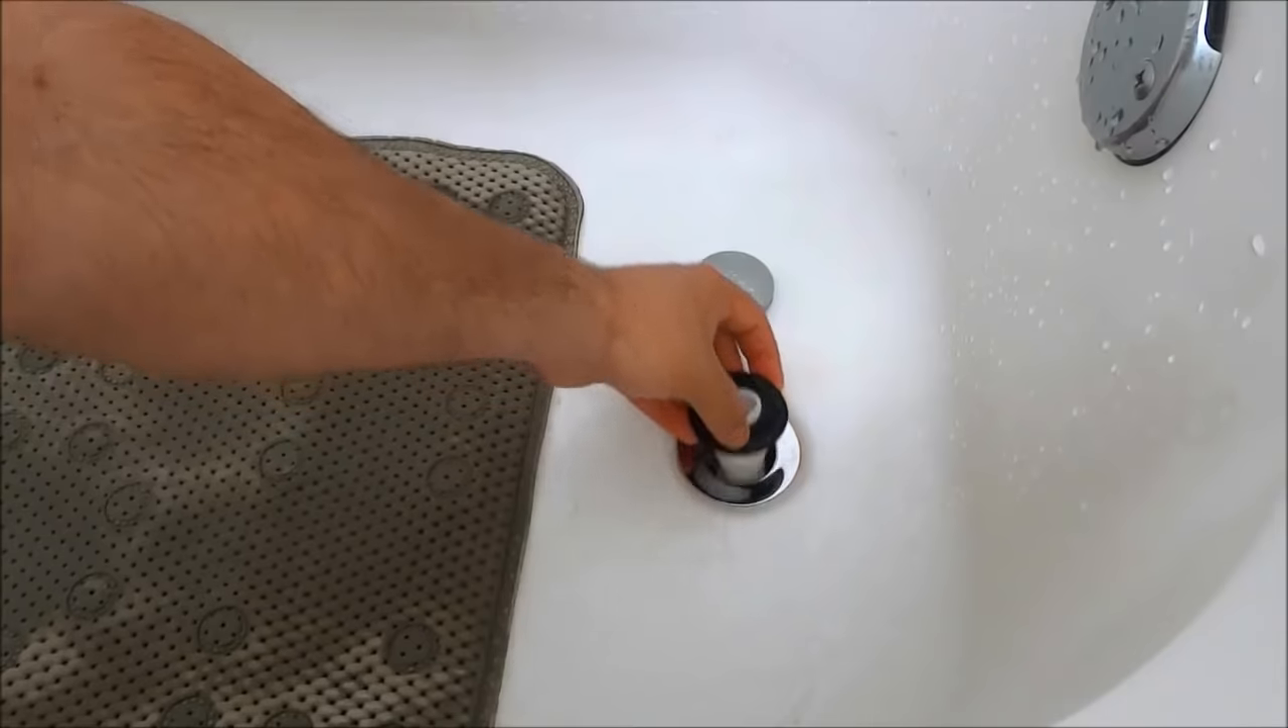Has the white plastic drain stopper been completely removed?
No.